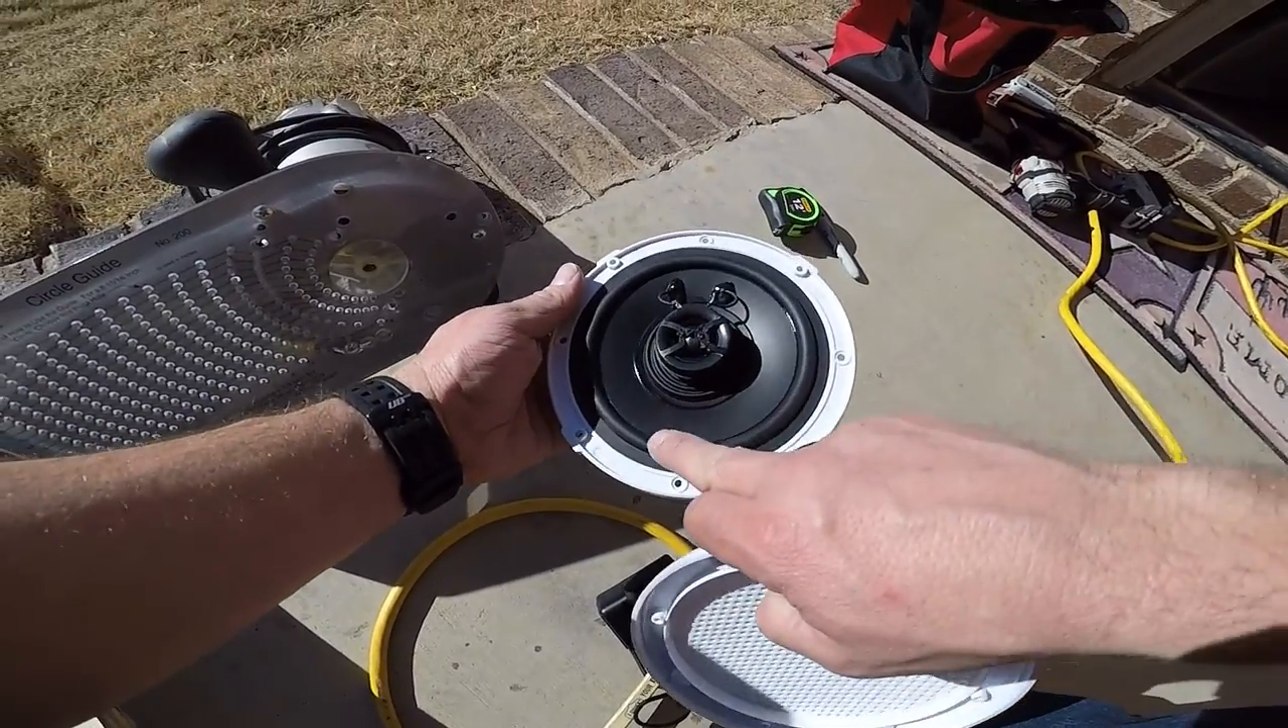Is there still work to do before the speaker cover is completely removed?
No.